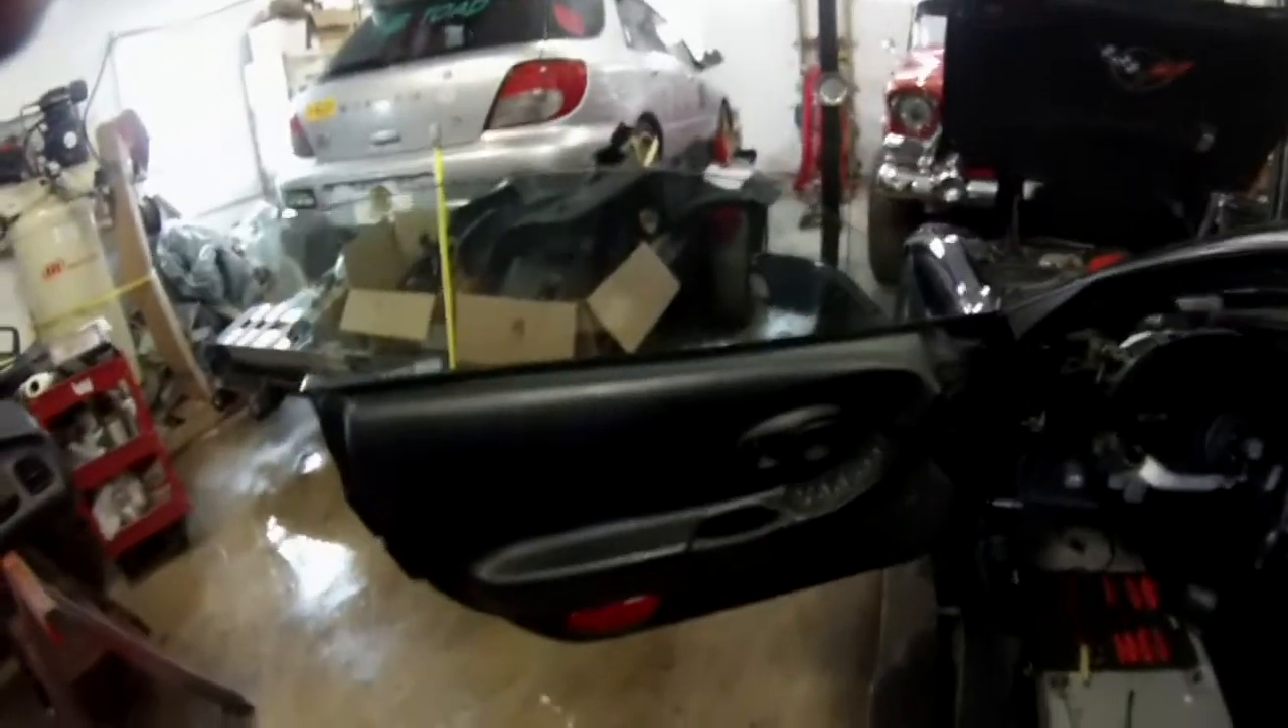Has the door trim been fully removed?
No.